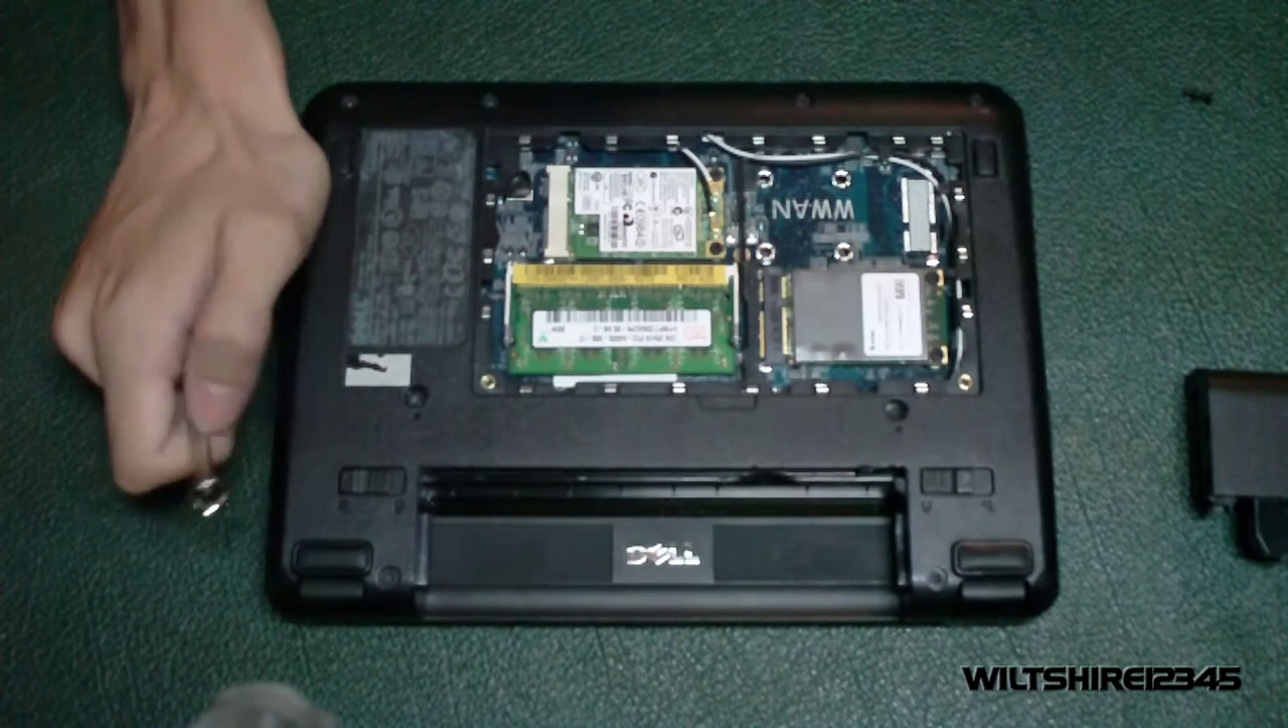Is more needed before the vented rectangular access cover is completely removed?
No.